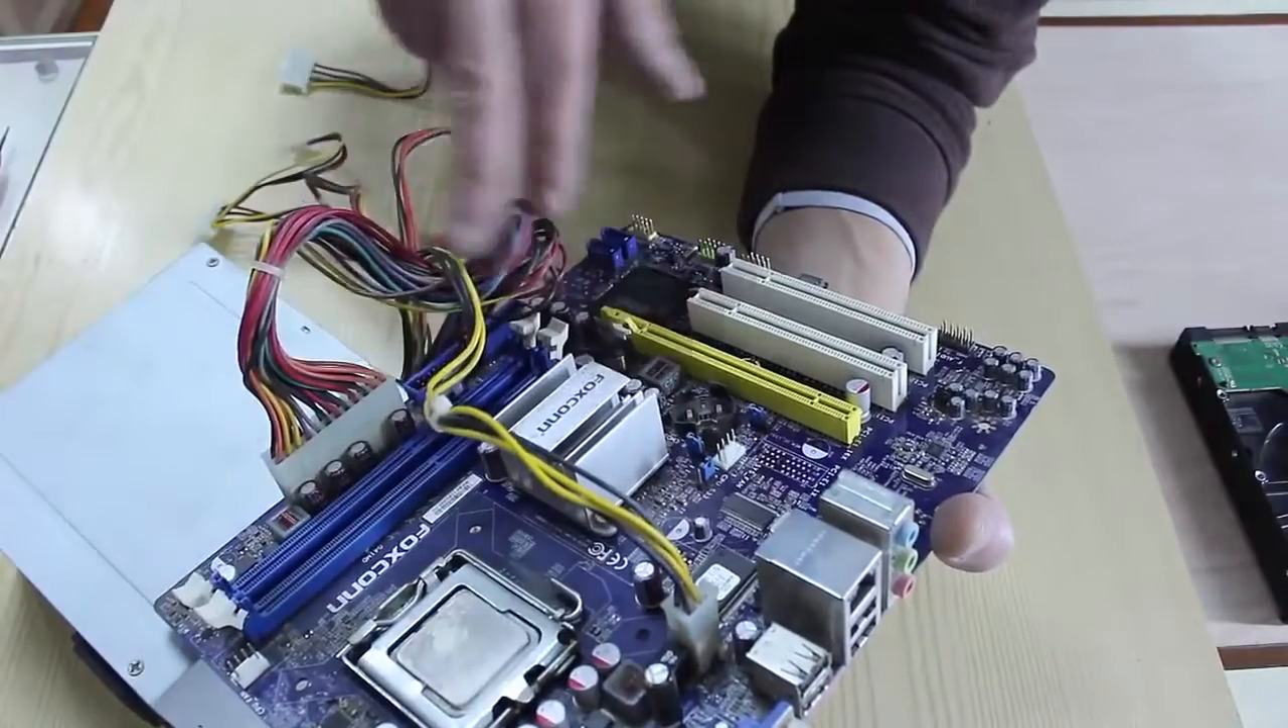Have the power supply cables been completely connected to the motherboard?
Yes.